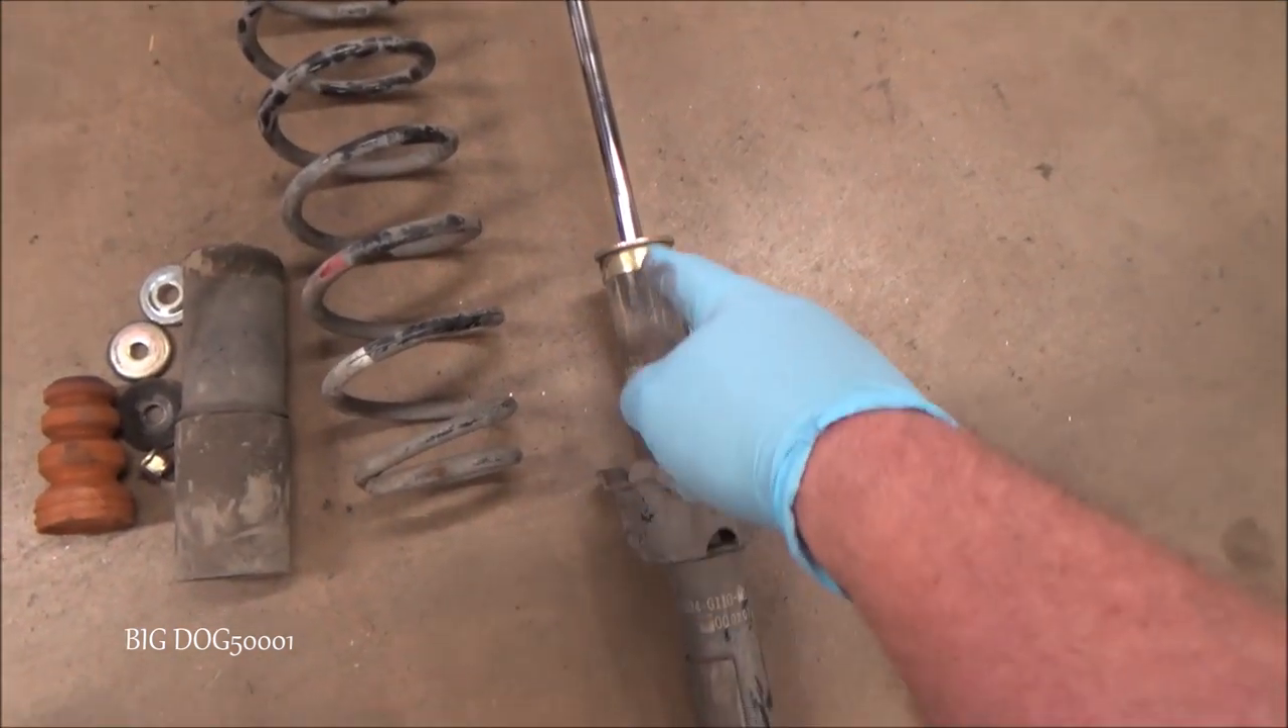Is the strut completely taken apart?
Yes.